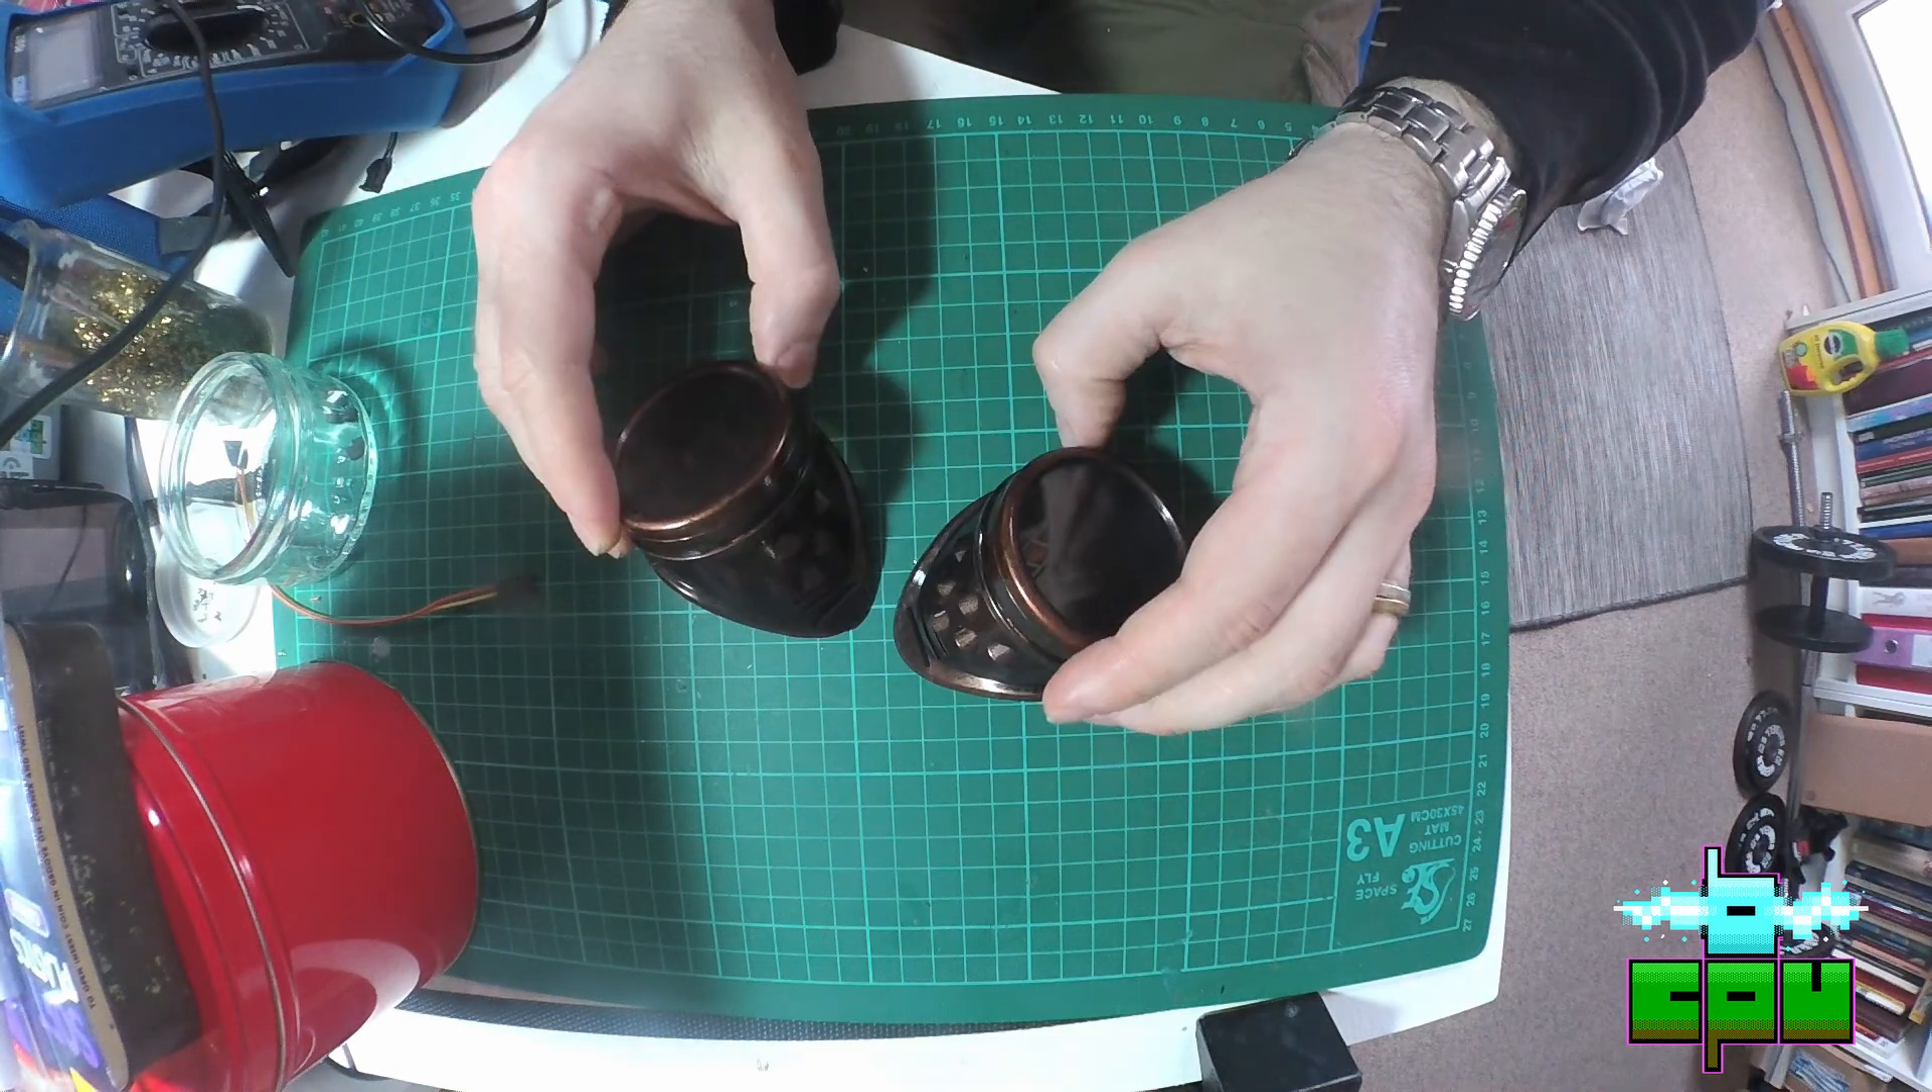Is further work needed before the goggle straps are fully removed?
No.